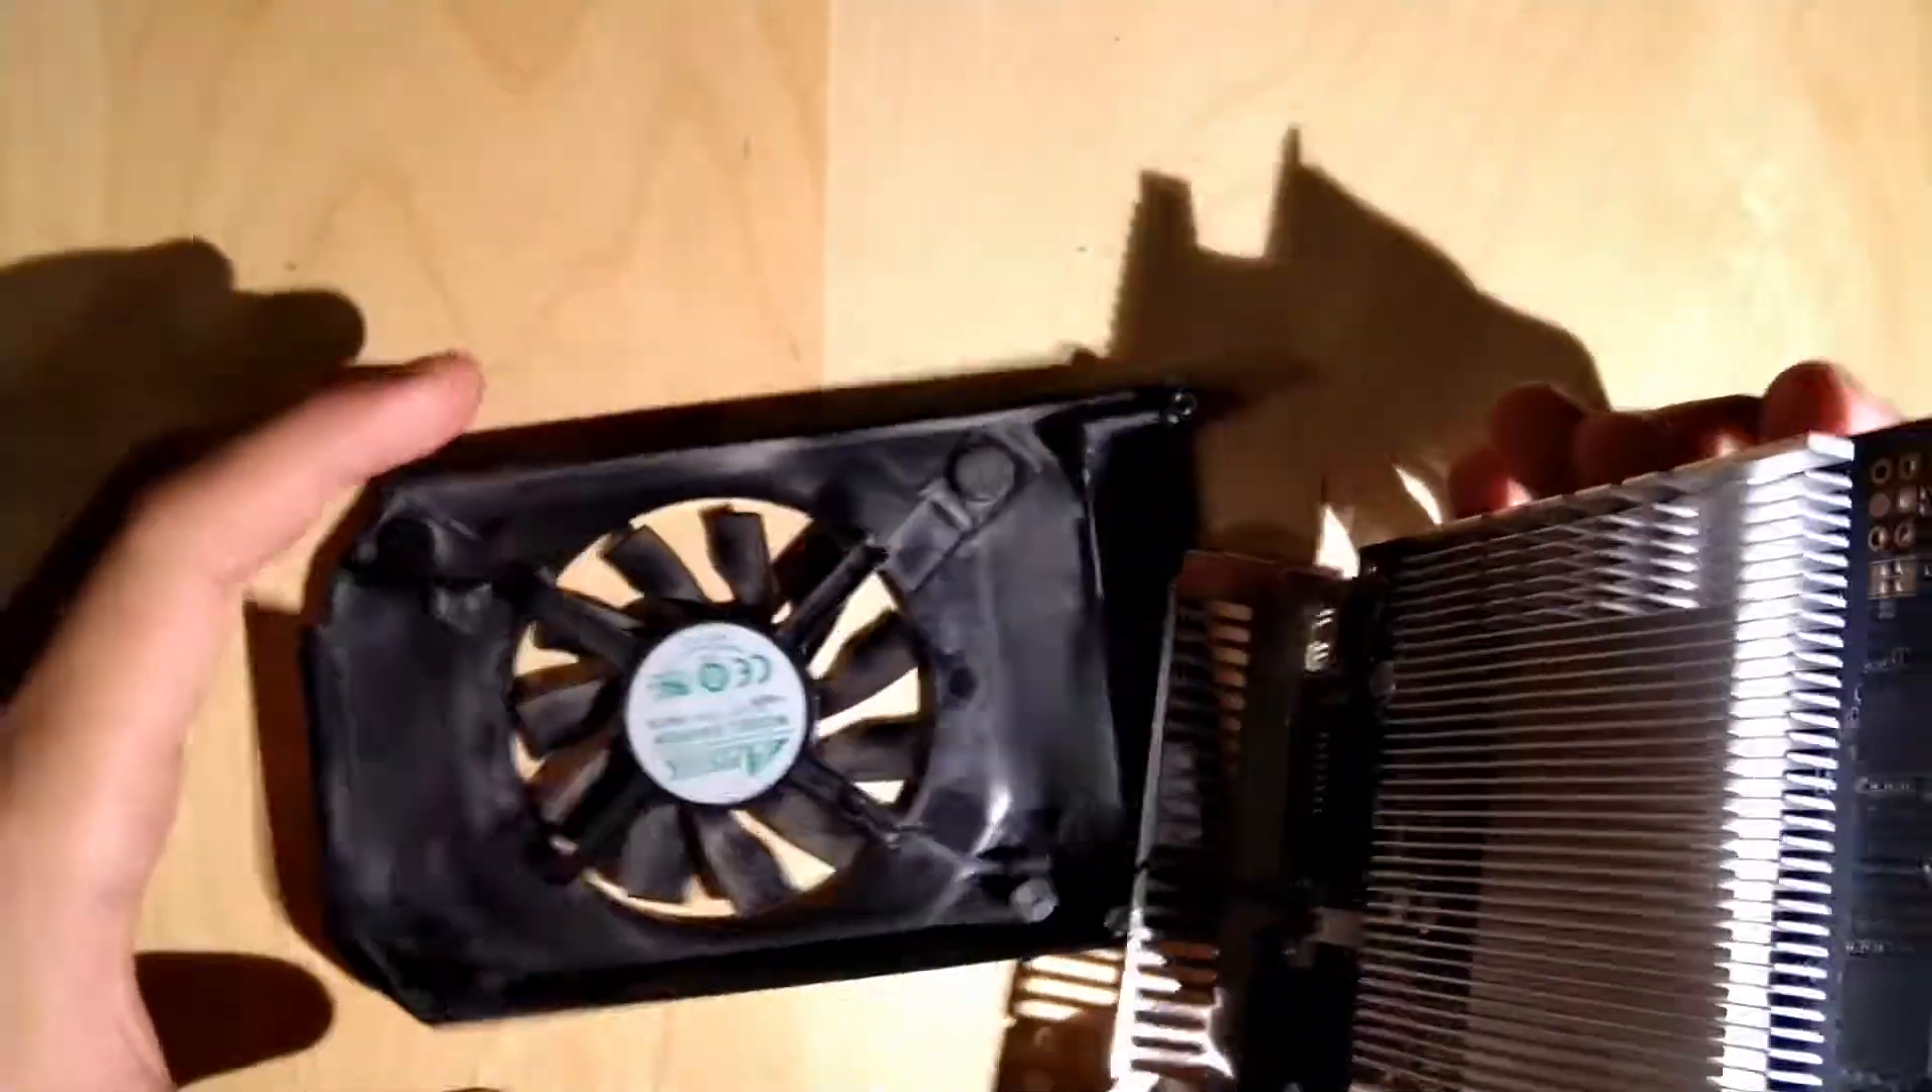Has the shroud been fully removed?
Yes.